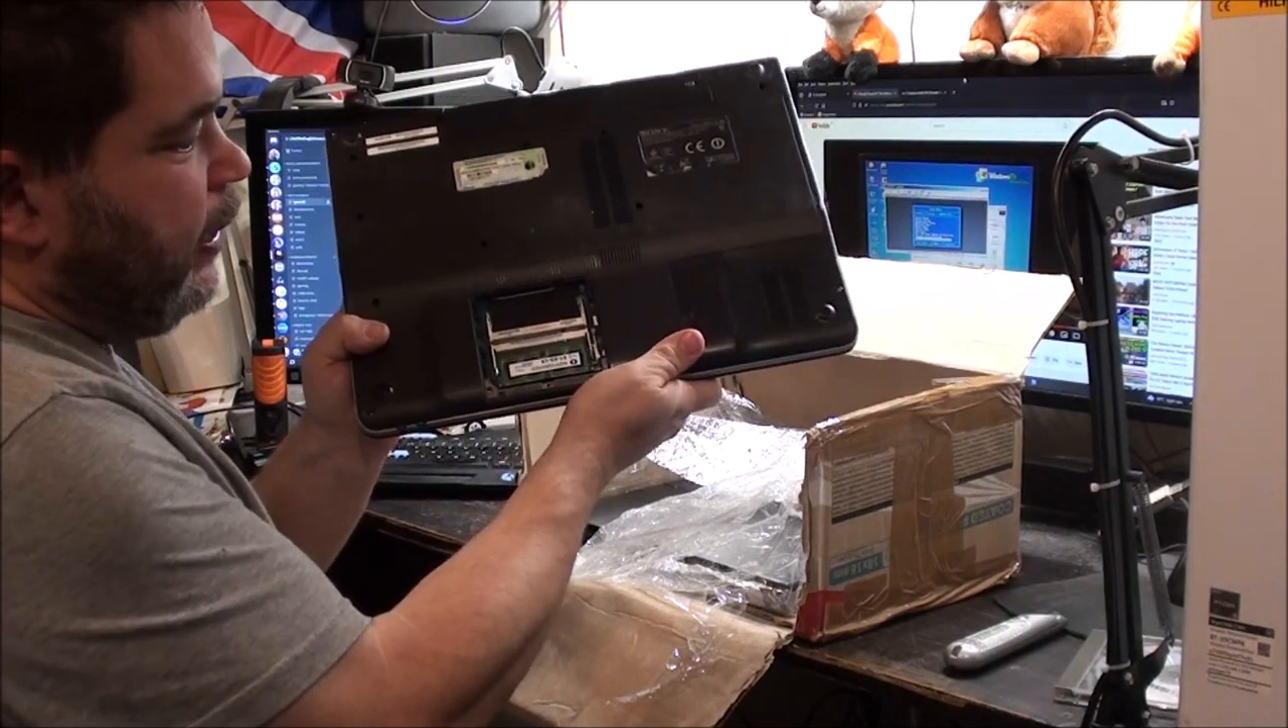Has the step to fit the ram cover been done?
No.